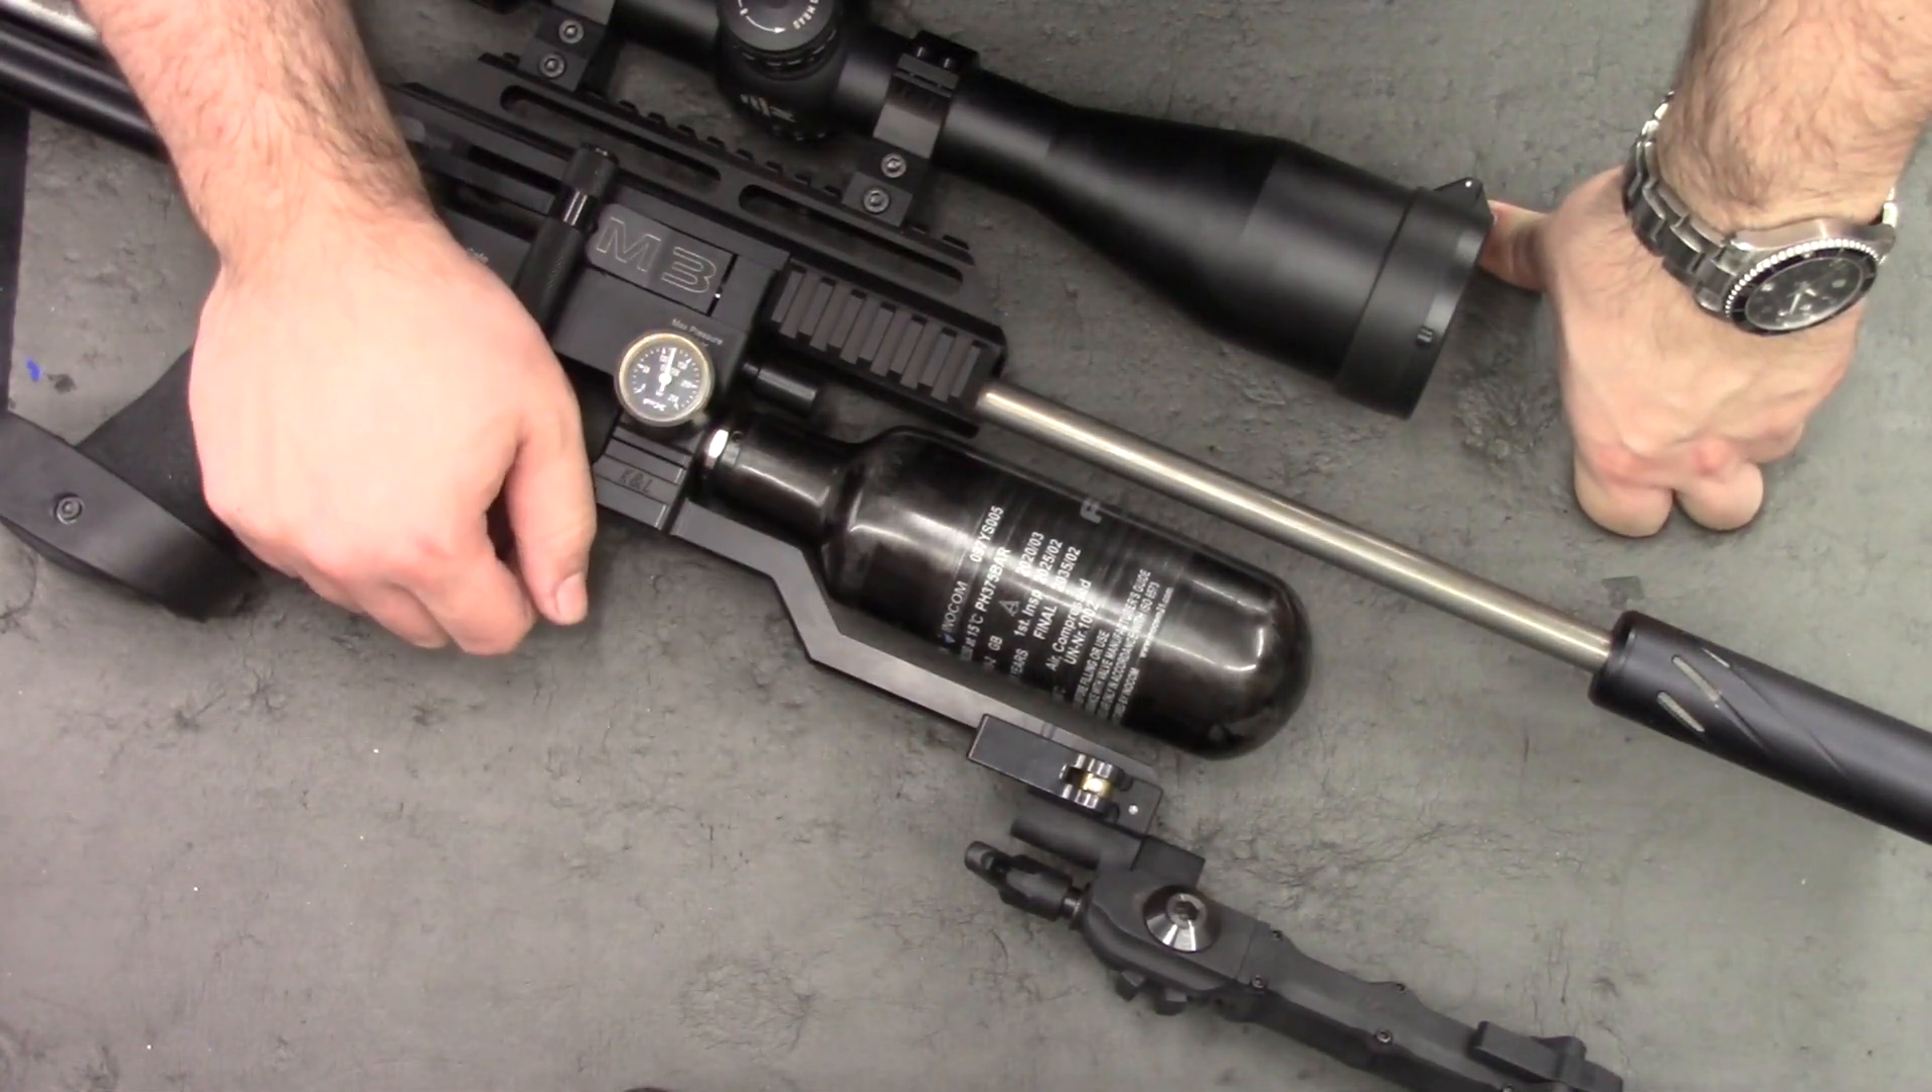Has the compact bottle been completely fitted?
Yes.